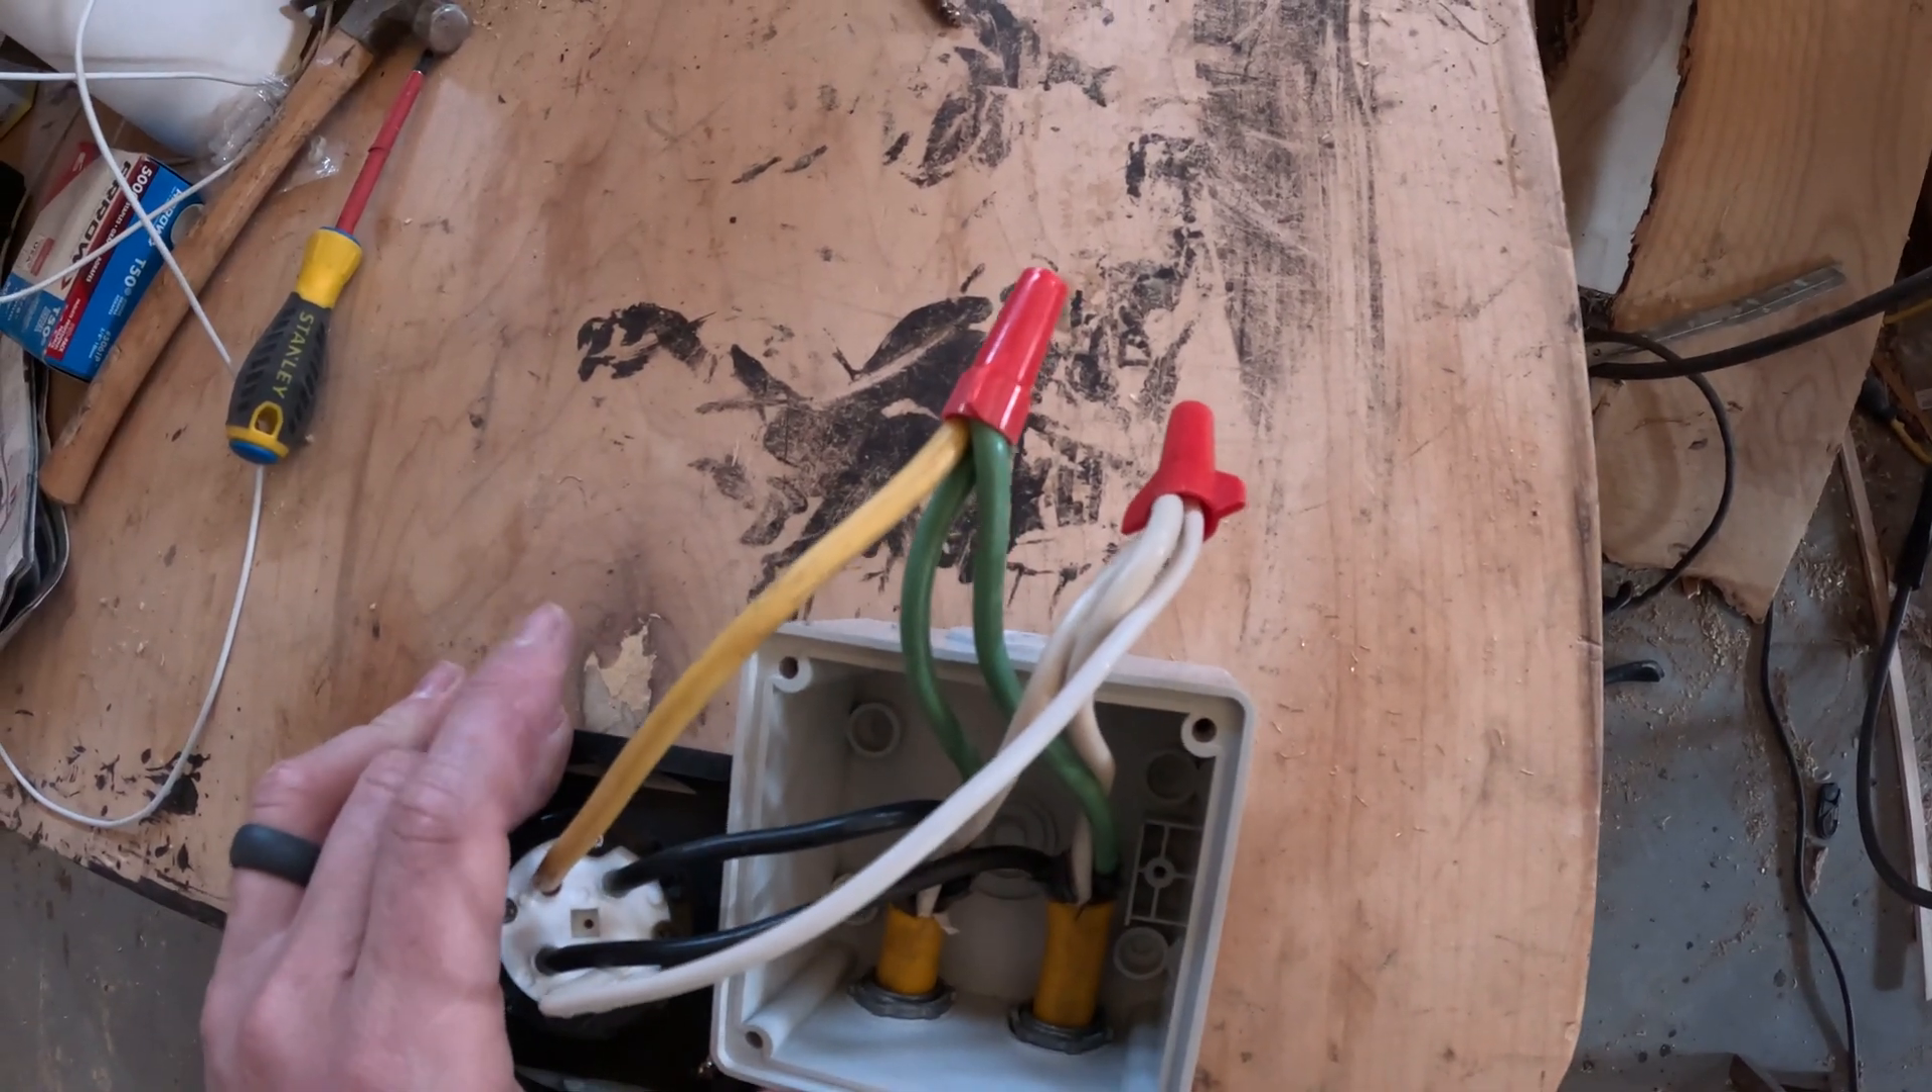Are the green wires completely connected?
Yes.